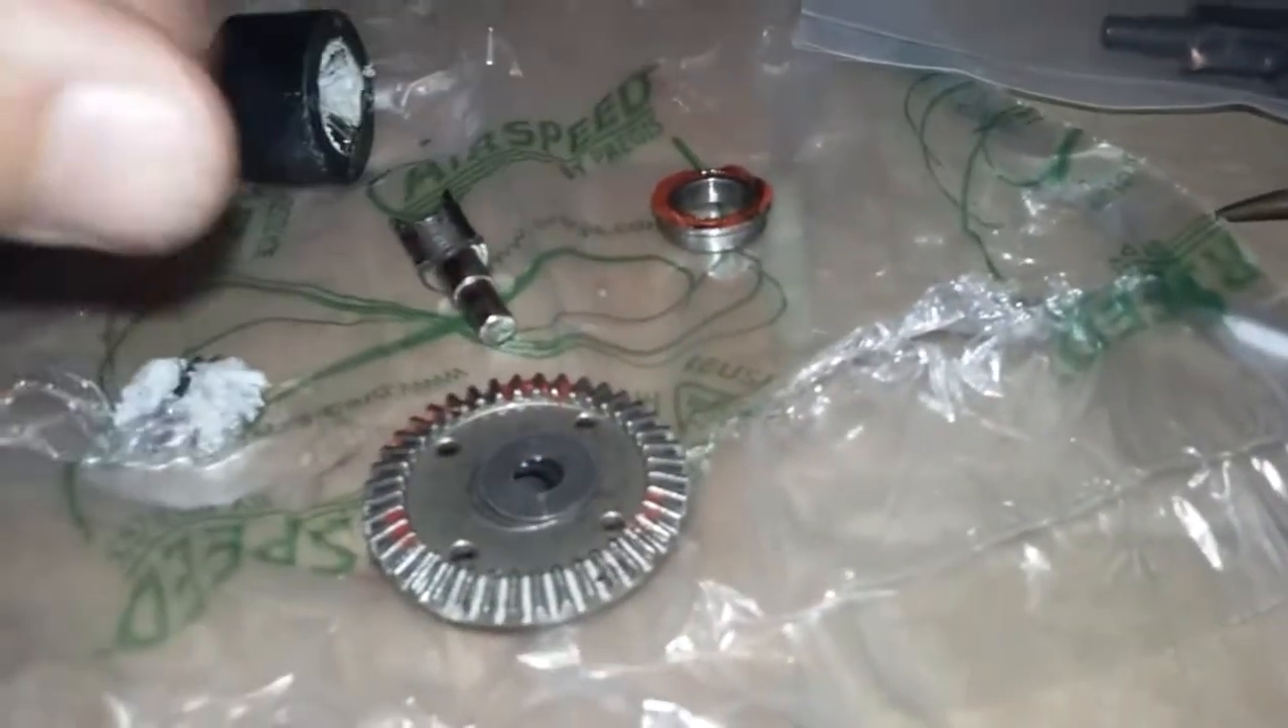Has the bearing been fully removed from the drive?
Yes.